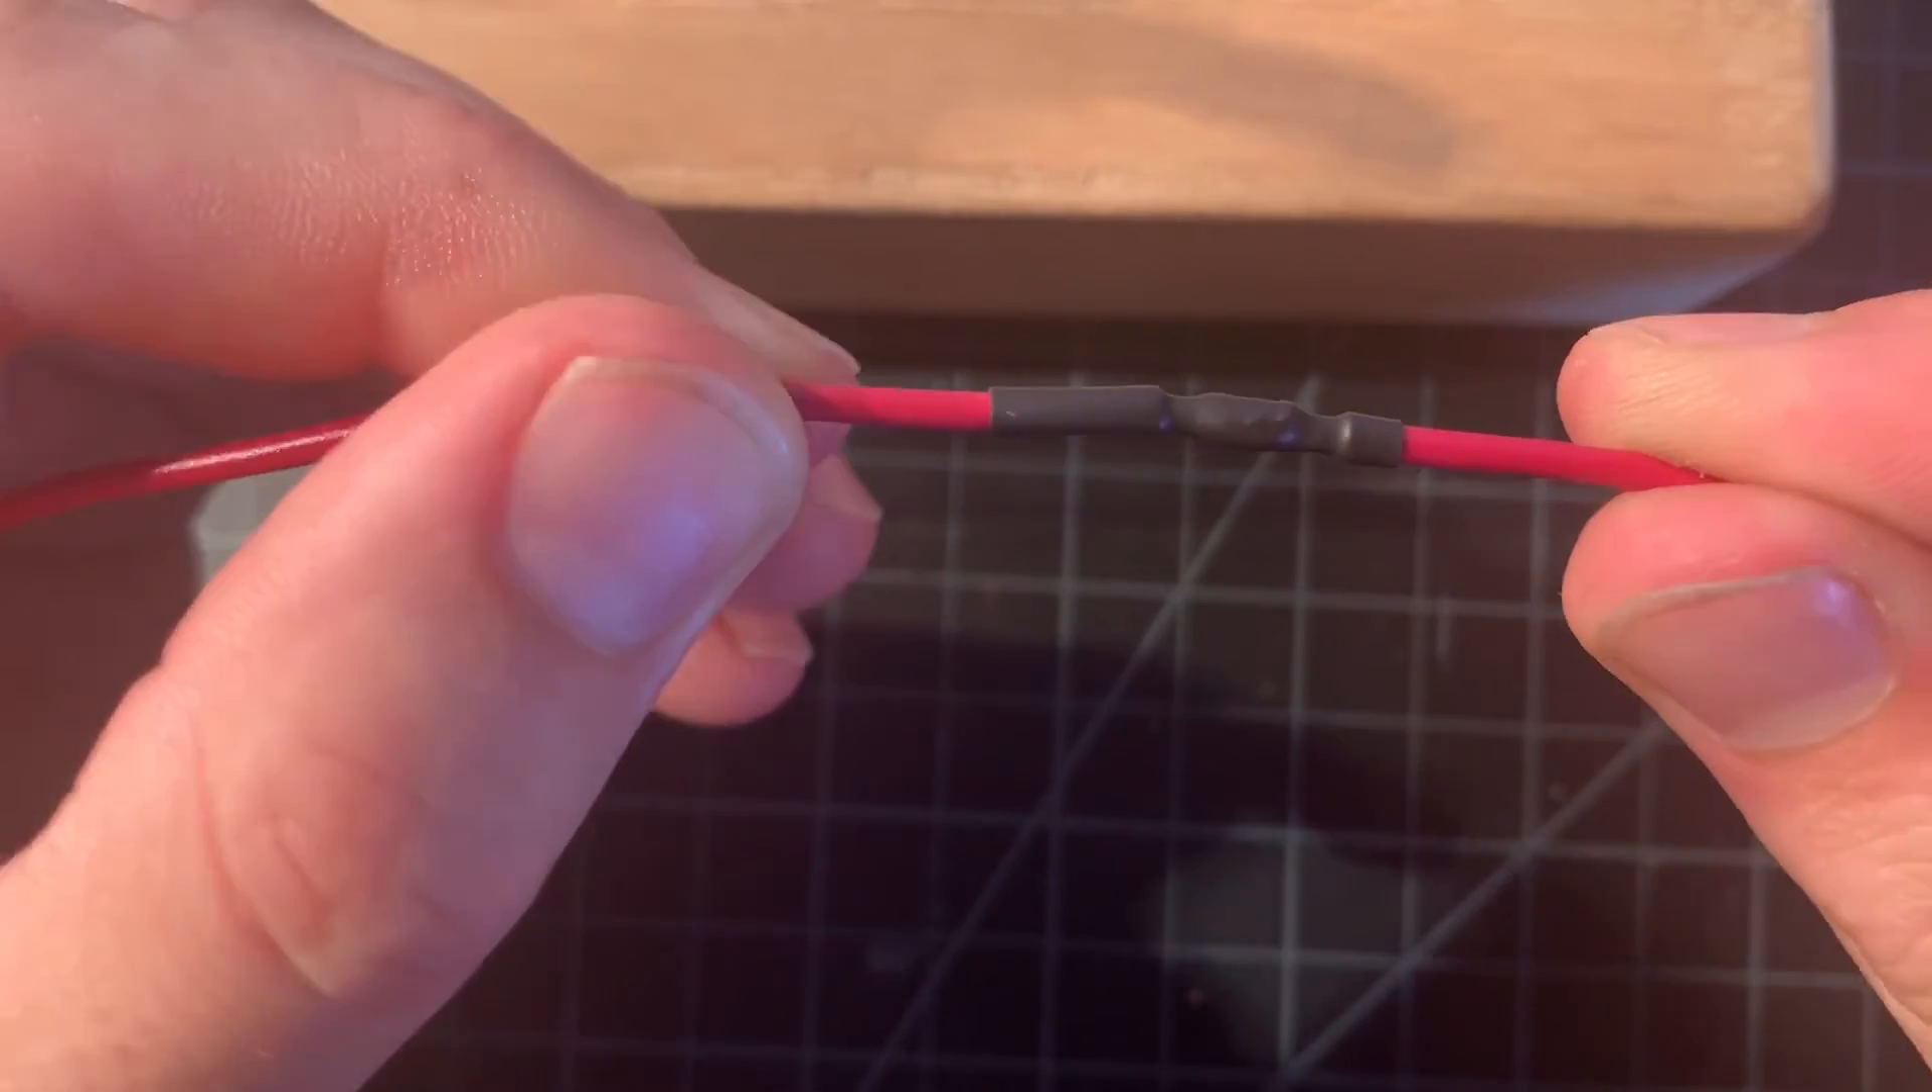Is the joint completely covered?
Yes.